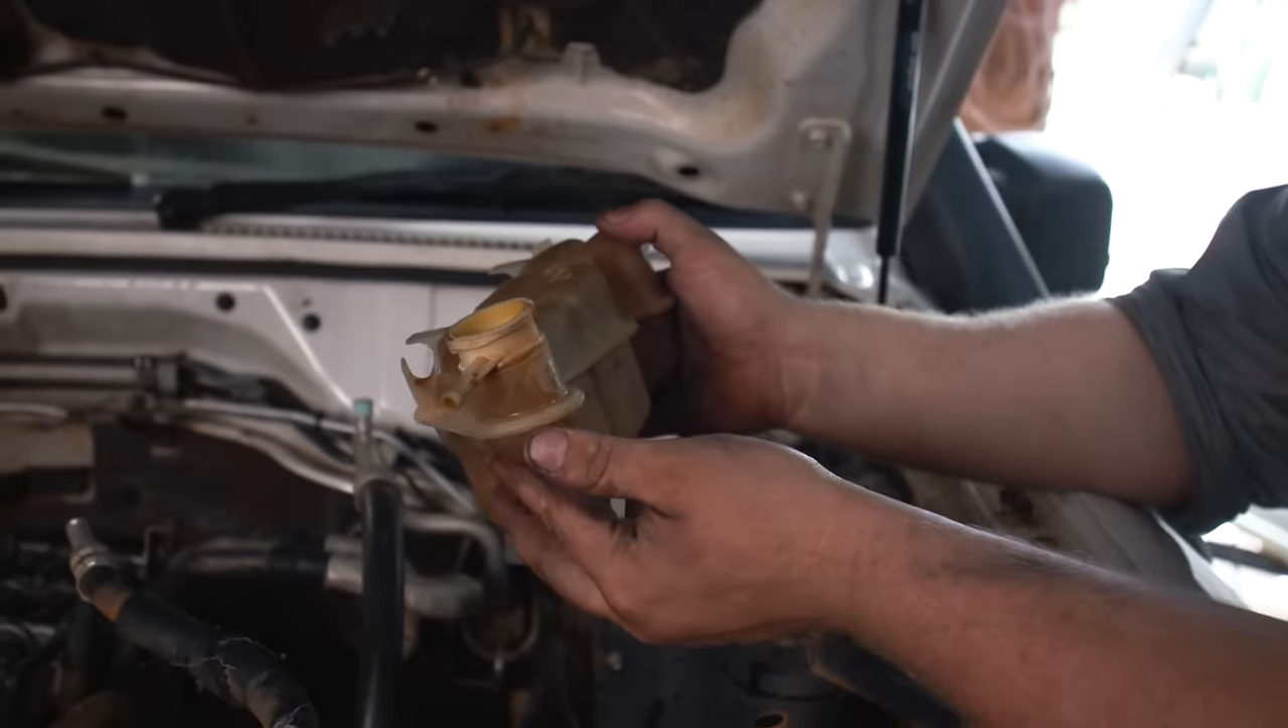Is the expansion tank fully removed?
Yes.